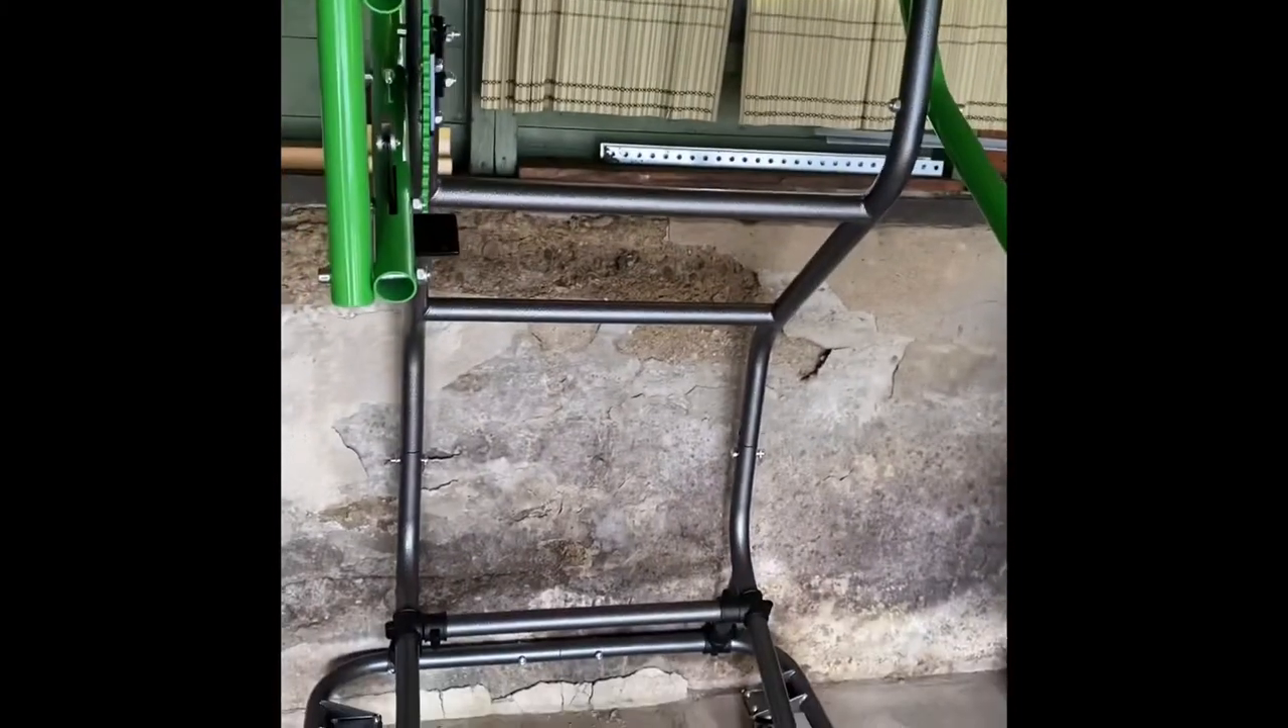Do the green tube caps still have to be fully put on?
Yes.